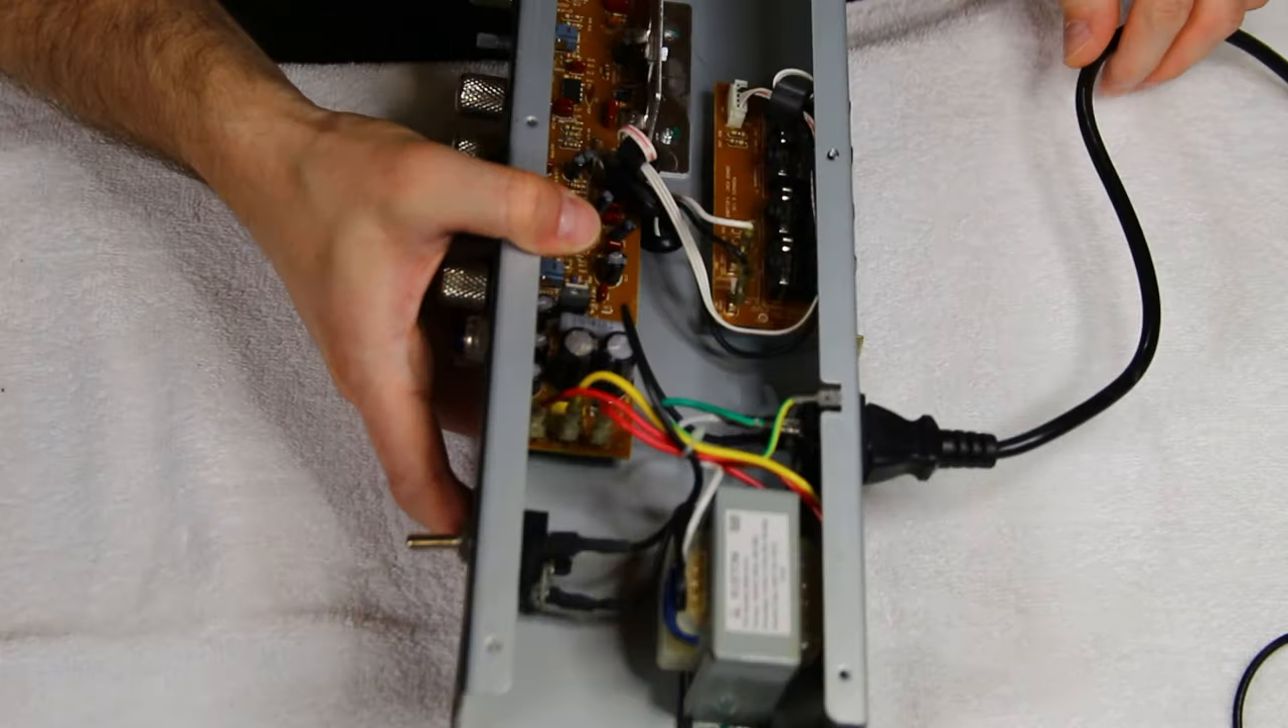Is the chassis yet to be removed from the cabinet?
No.